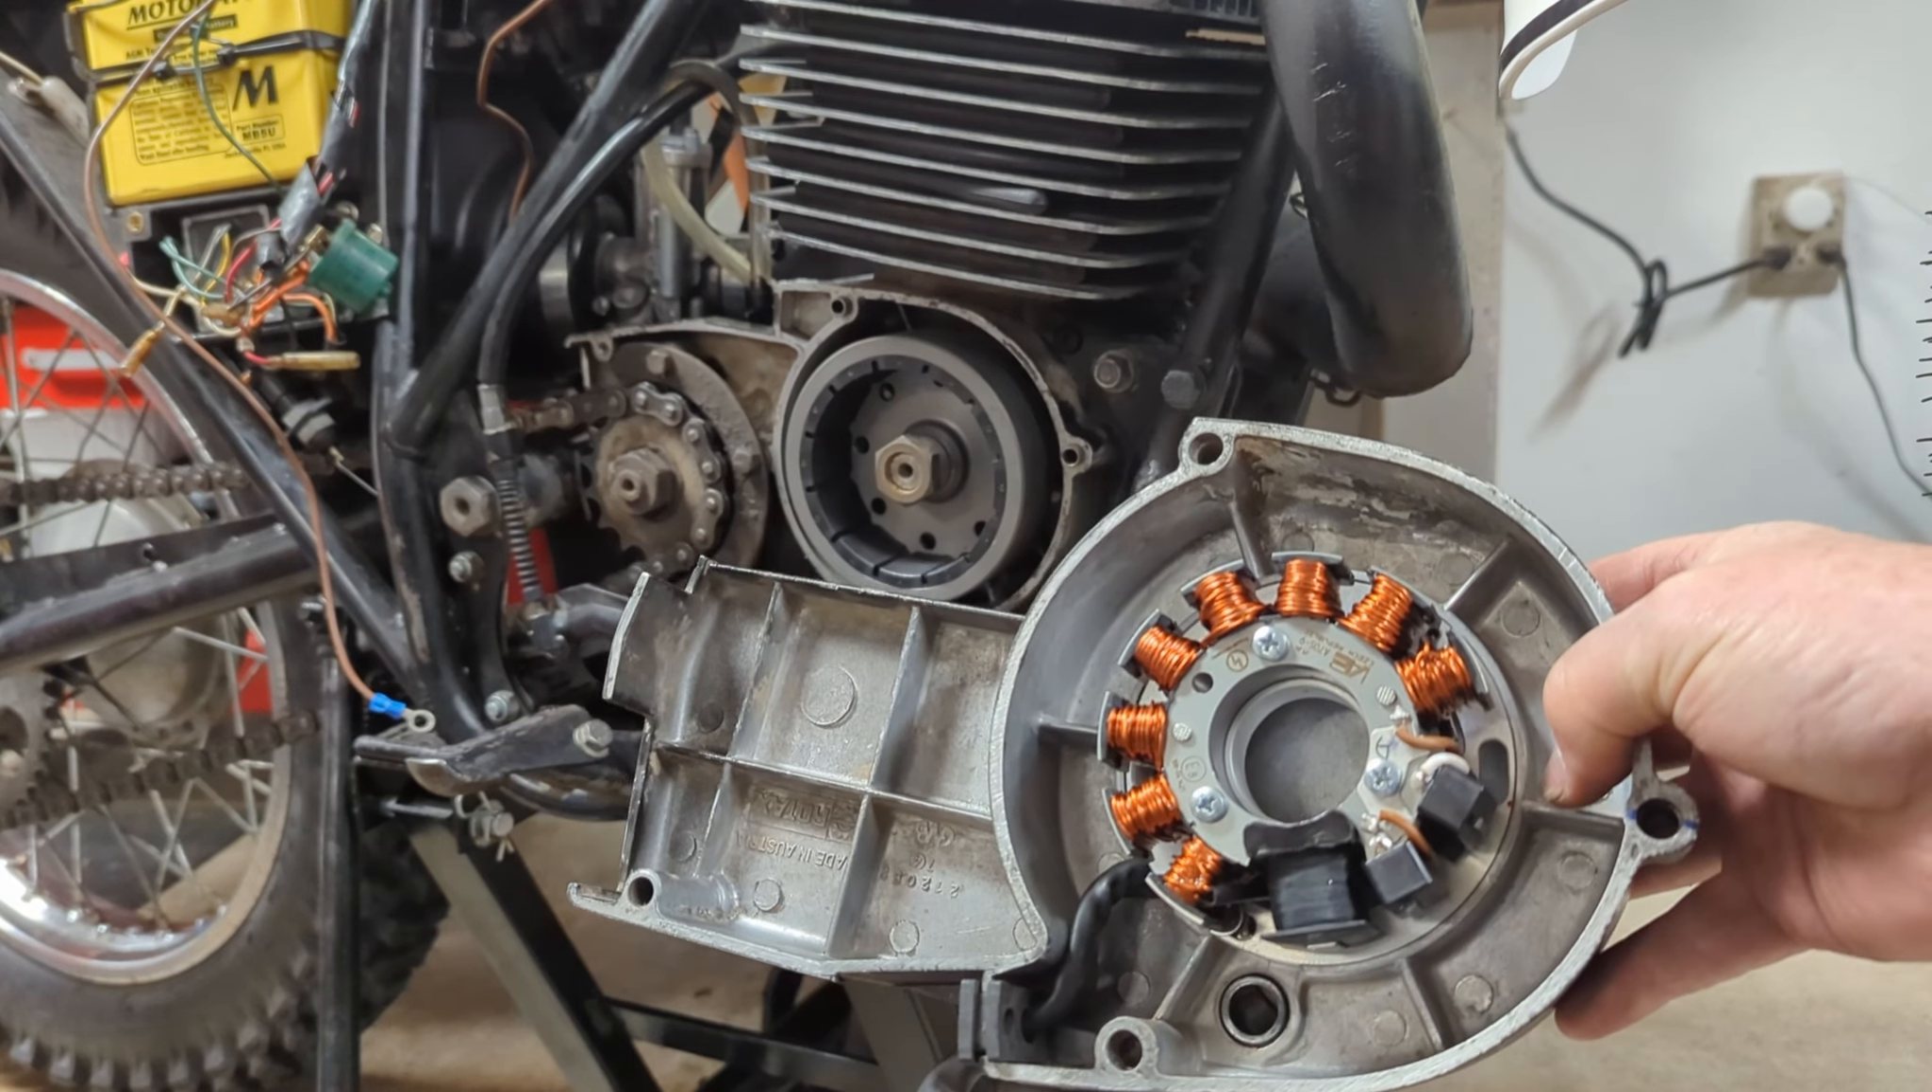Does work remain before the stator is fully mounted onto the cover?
No.